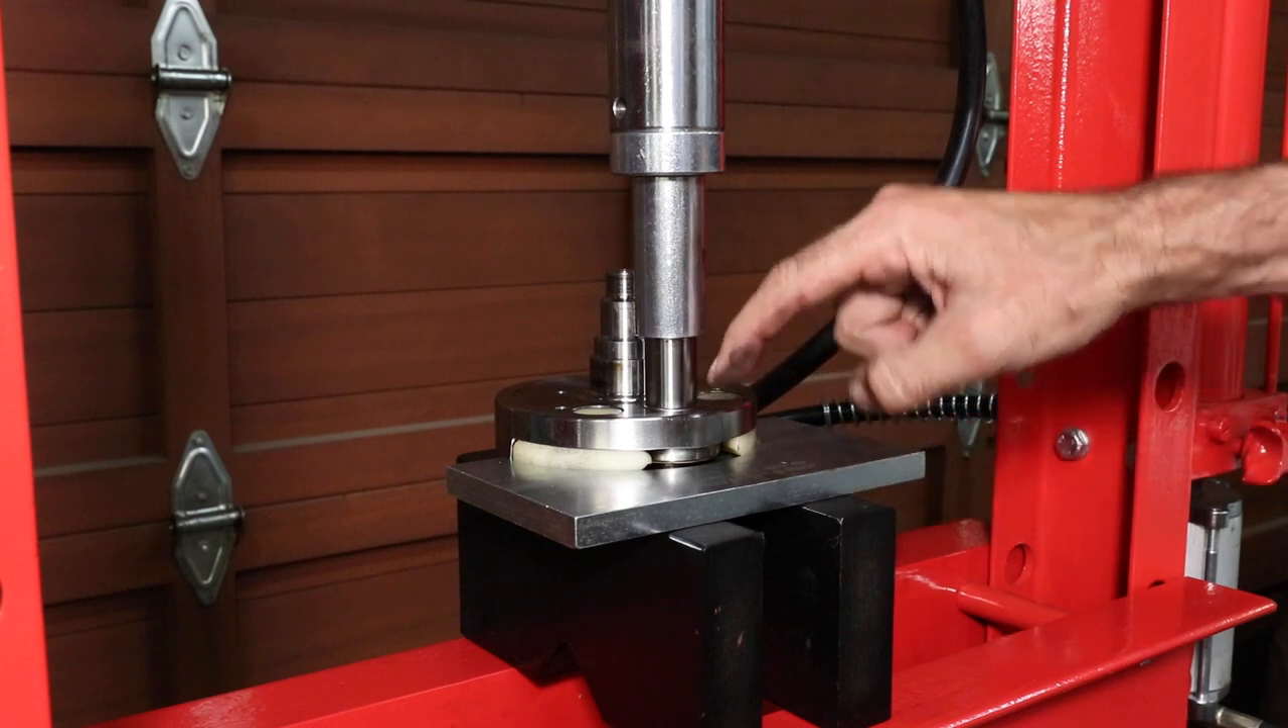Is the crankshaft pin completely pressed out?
No.